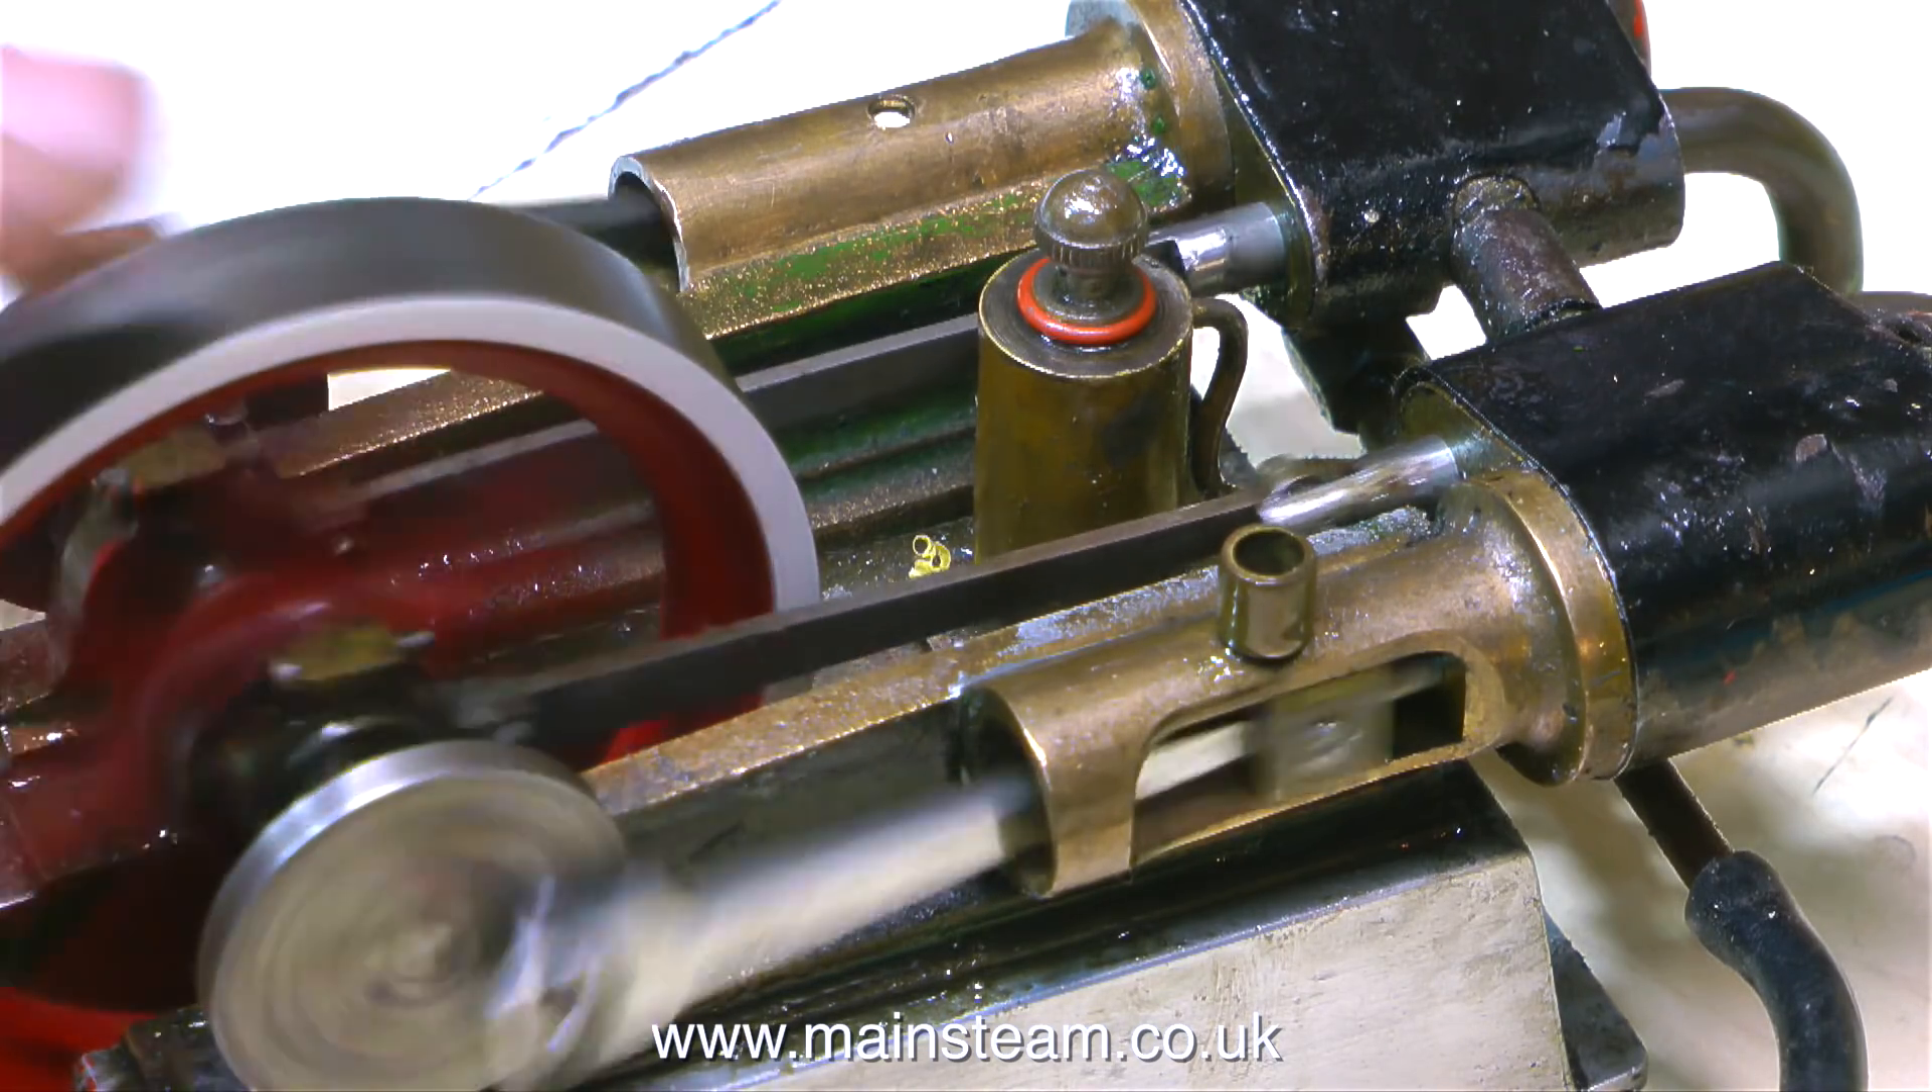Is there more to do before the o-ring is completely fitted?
No.